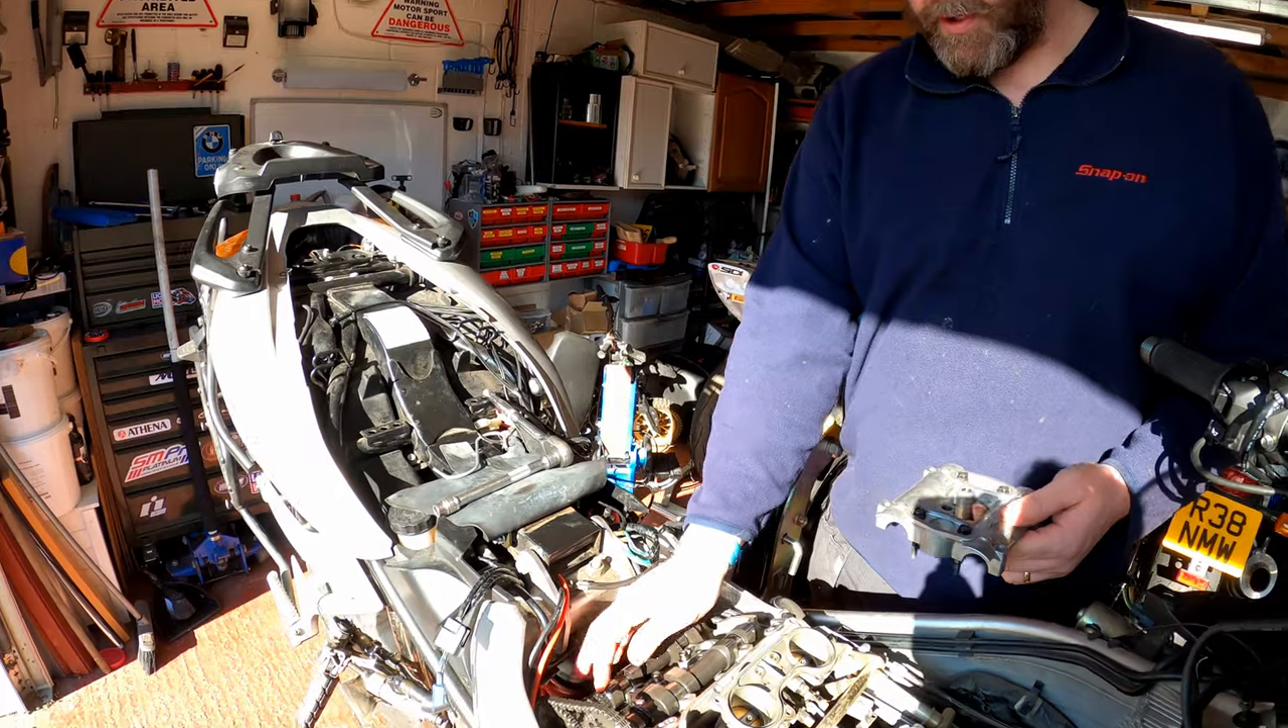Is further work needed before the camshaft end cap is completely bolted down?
Yes.